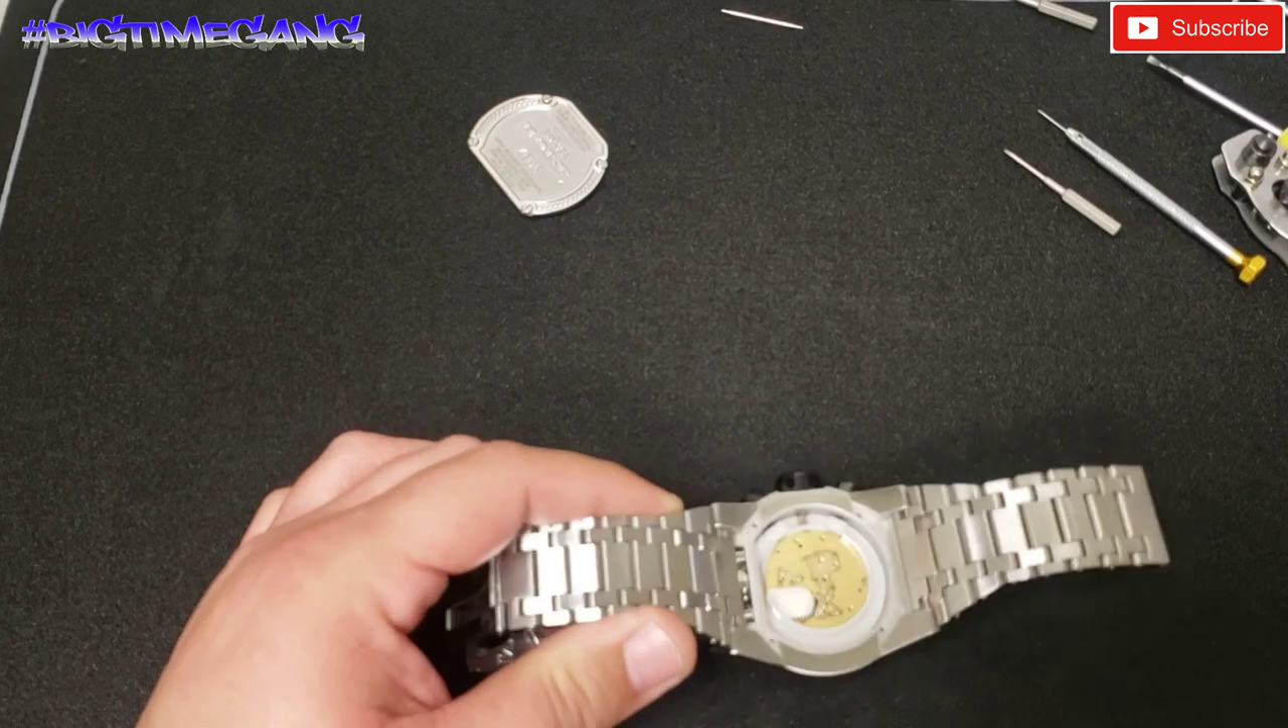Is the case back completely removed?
Yes.